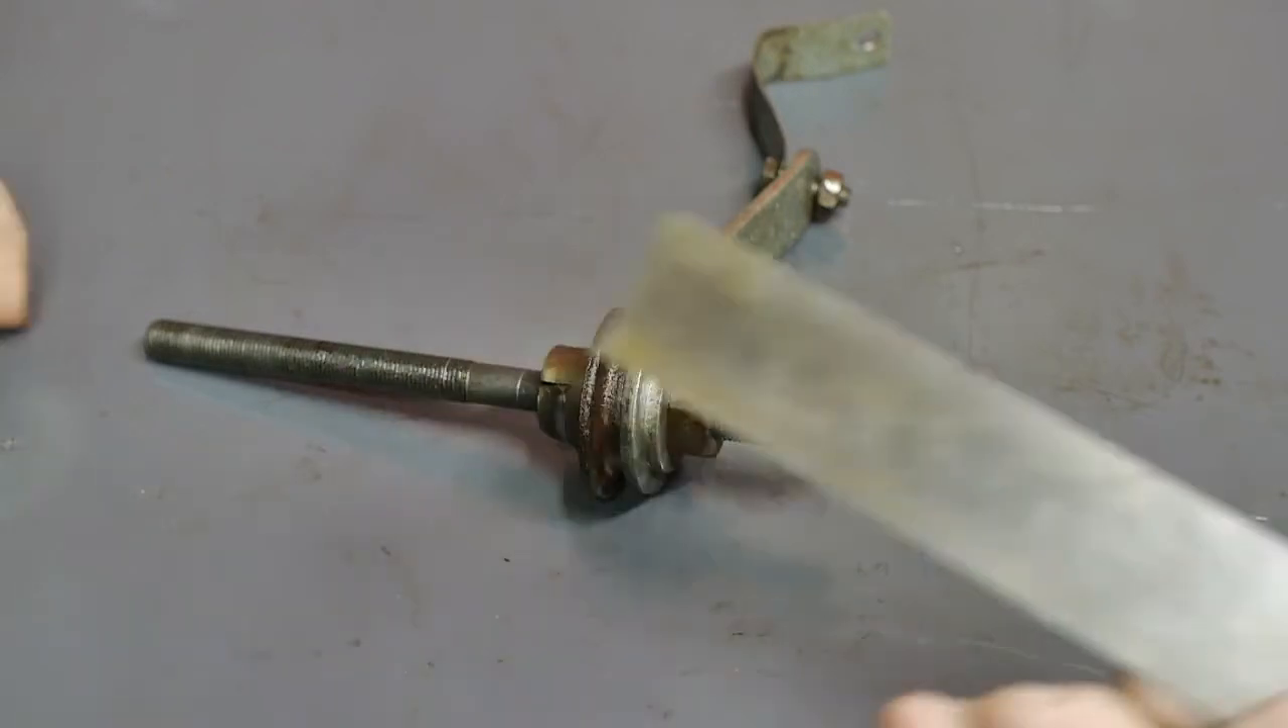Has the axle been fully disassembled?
No.